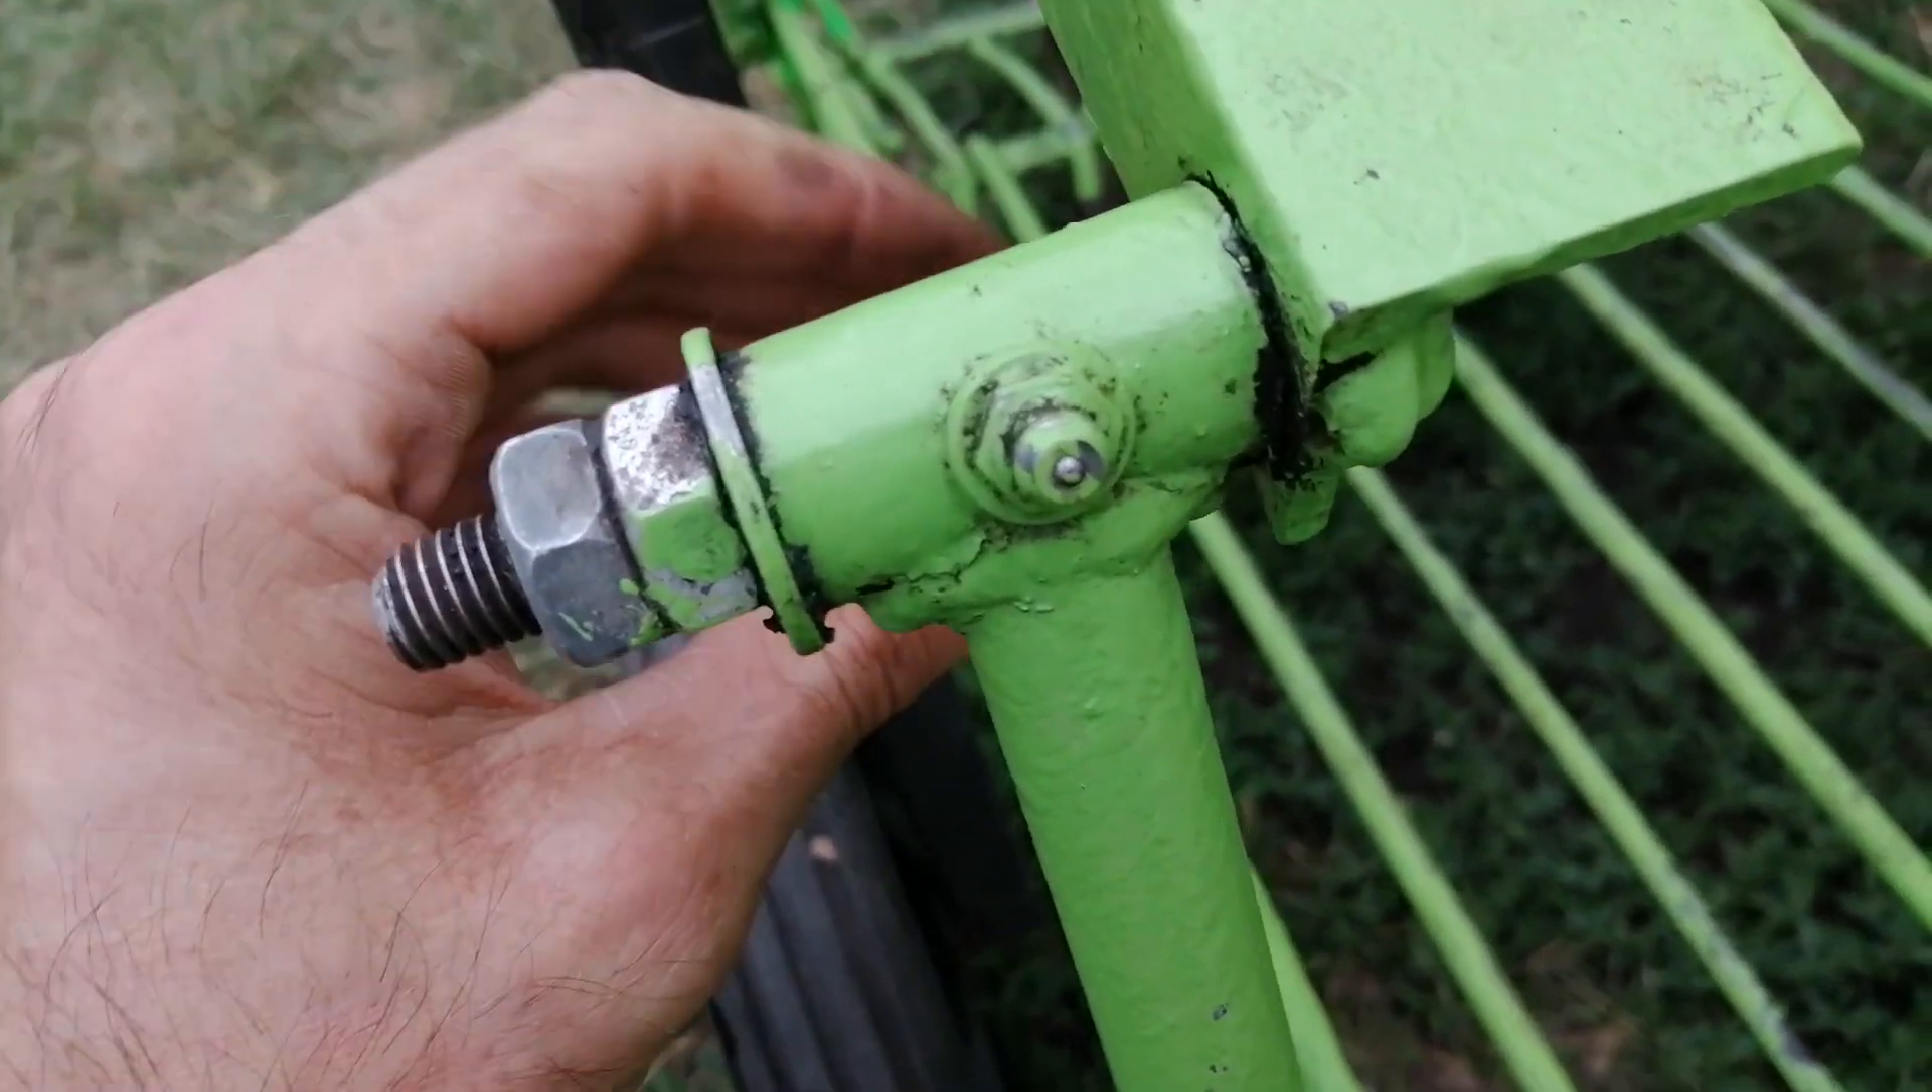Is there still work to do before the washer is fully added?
No.